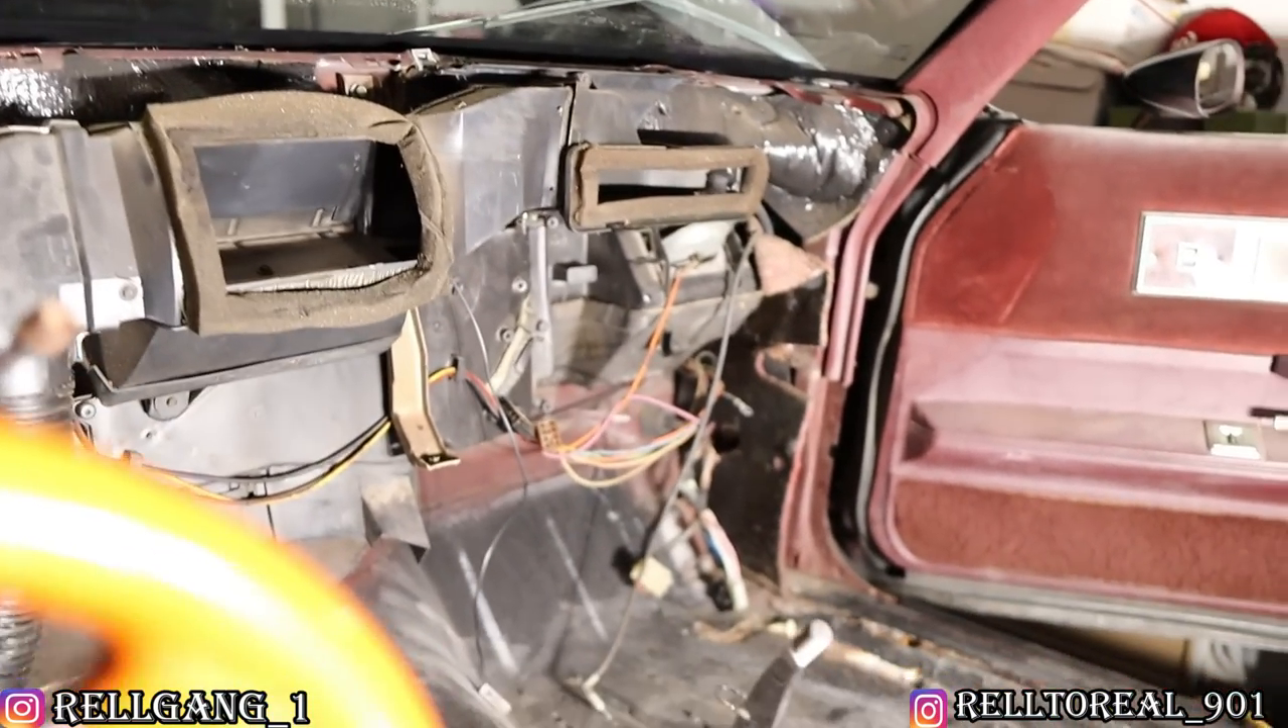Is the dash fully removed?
Yes.